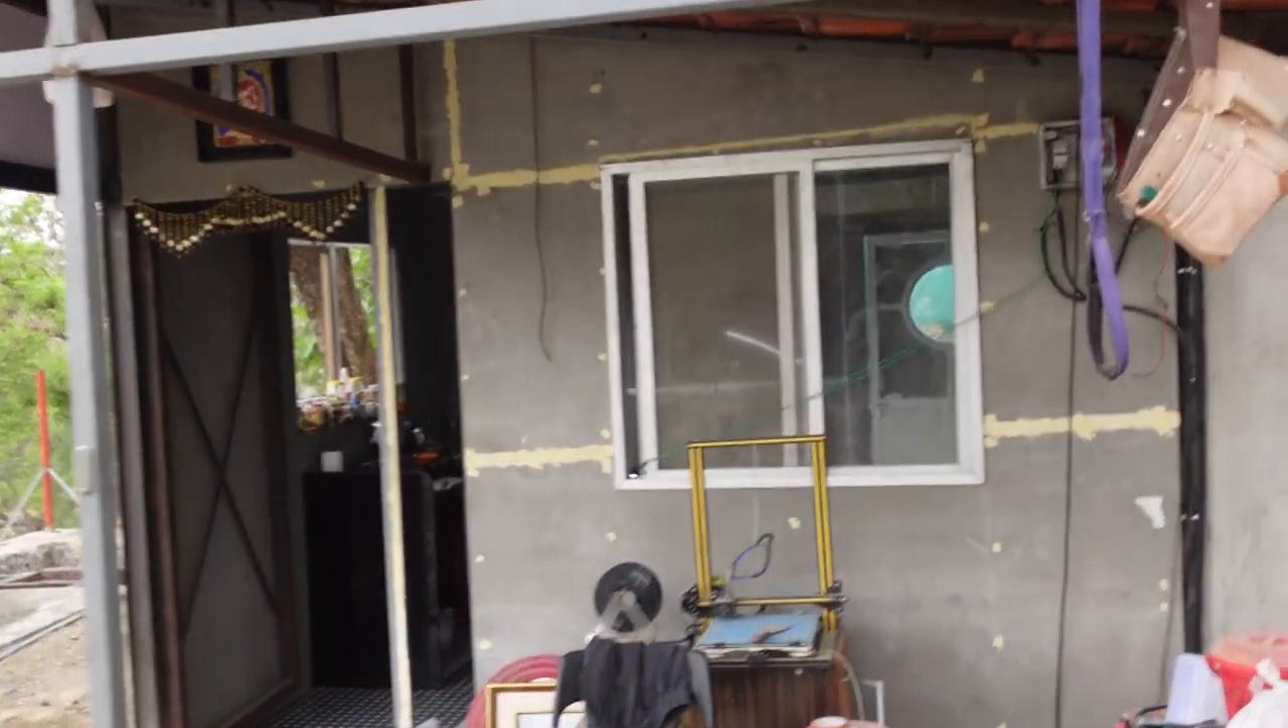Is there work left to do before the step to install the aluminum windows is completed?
No.